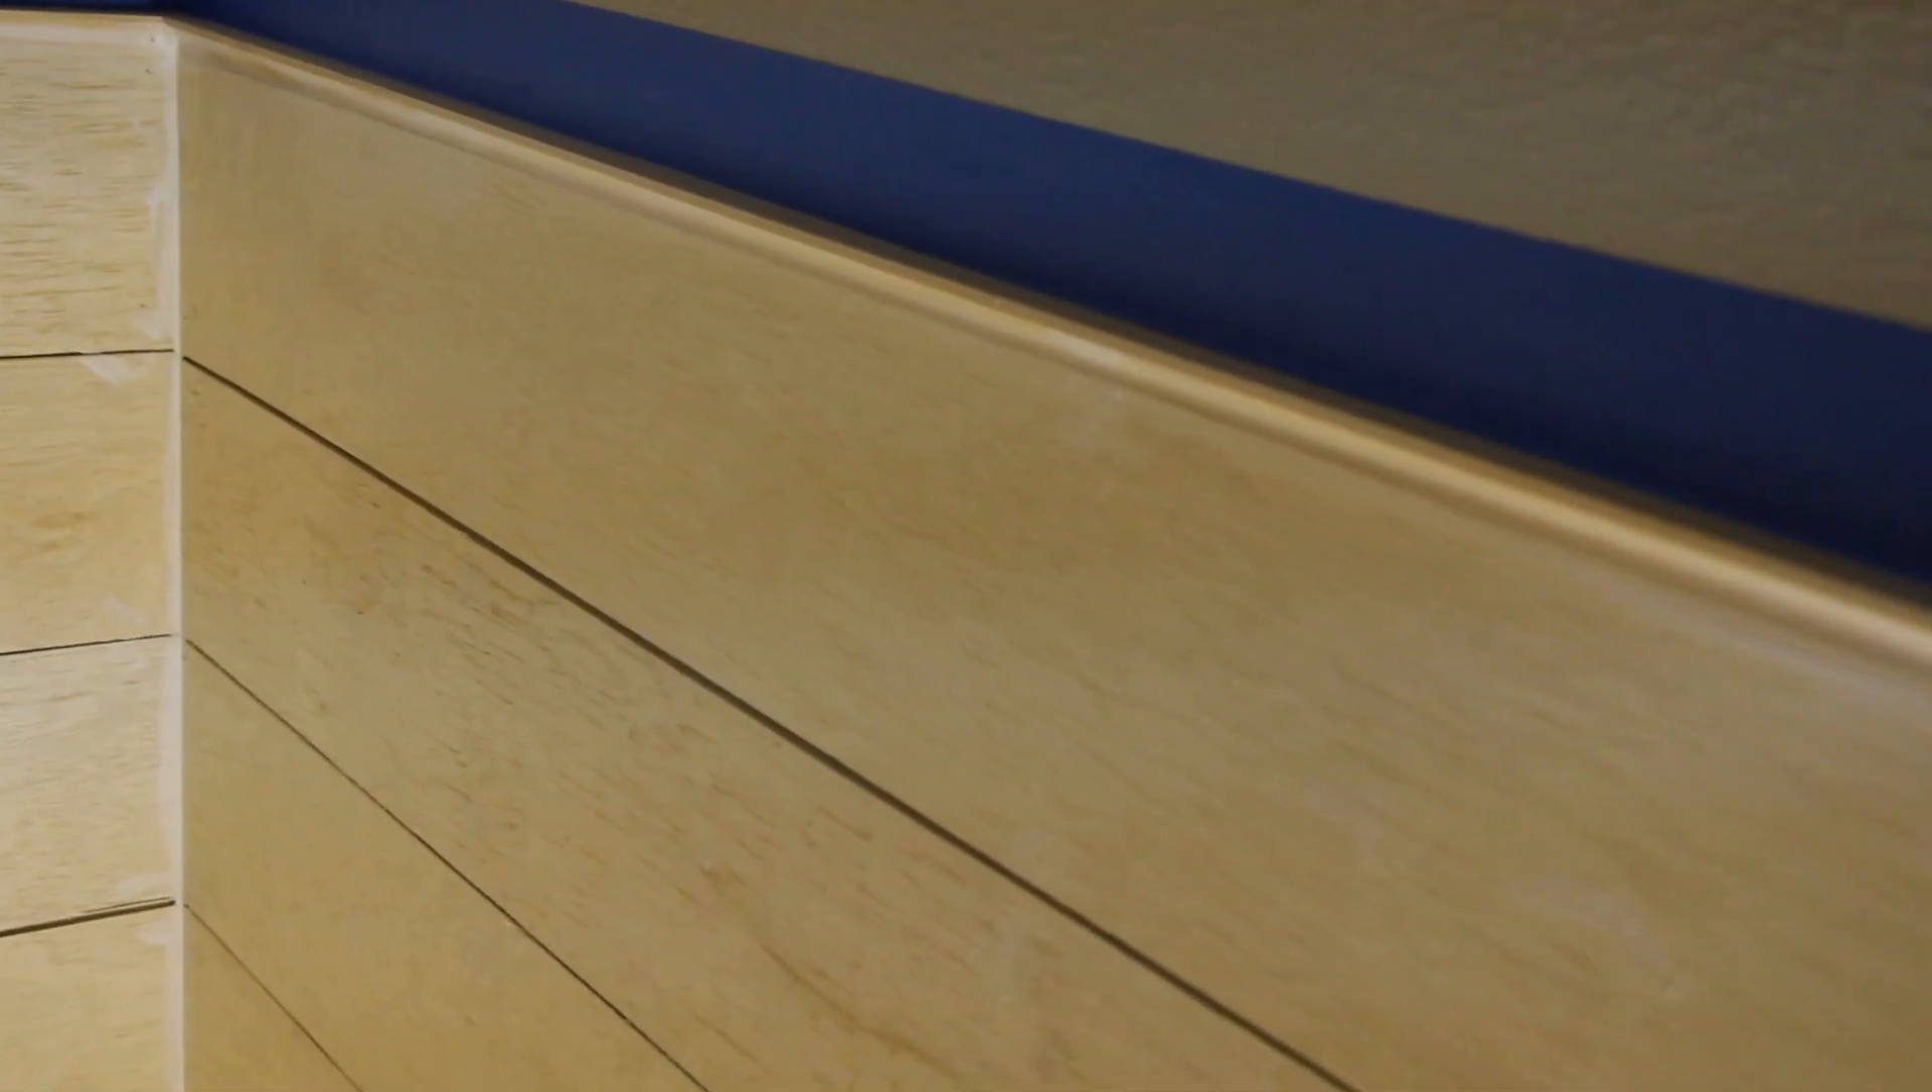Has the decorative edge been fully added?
Yes.